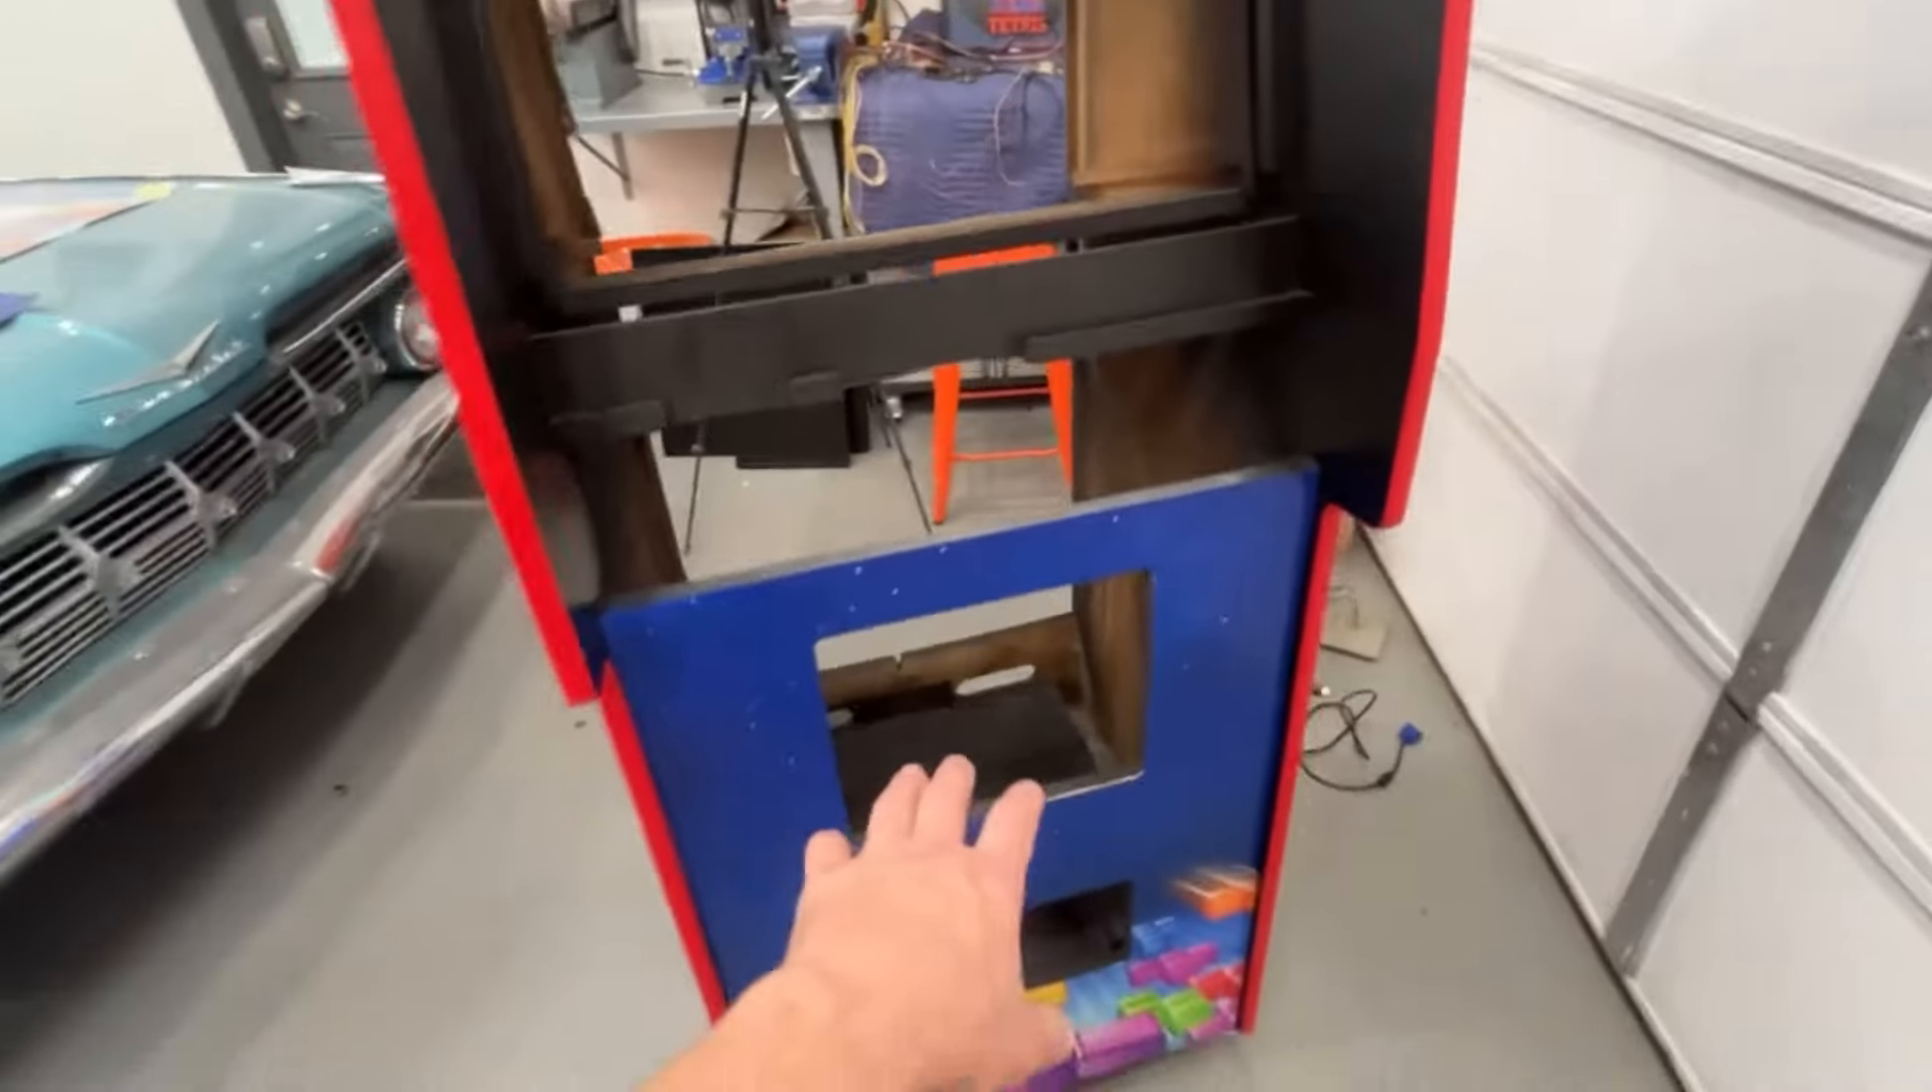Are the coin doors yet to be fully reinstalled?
Yes.